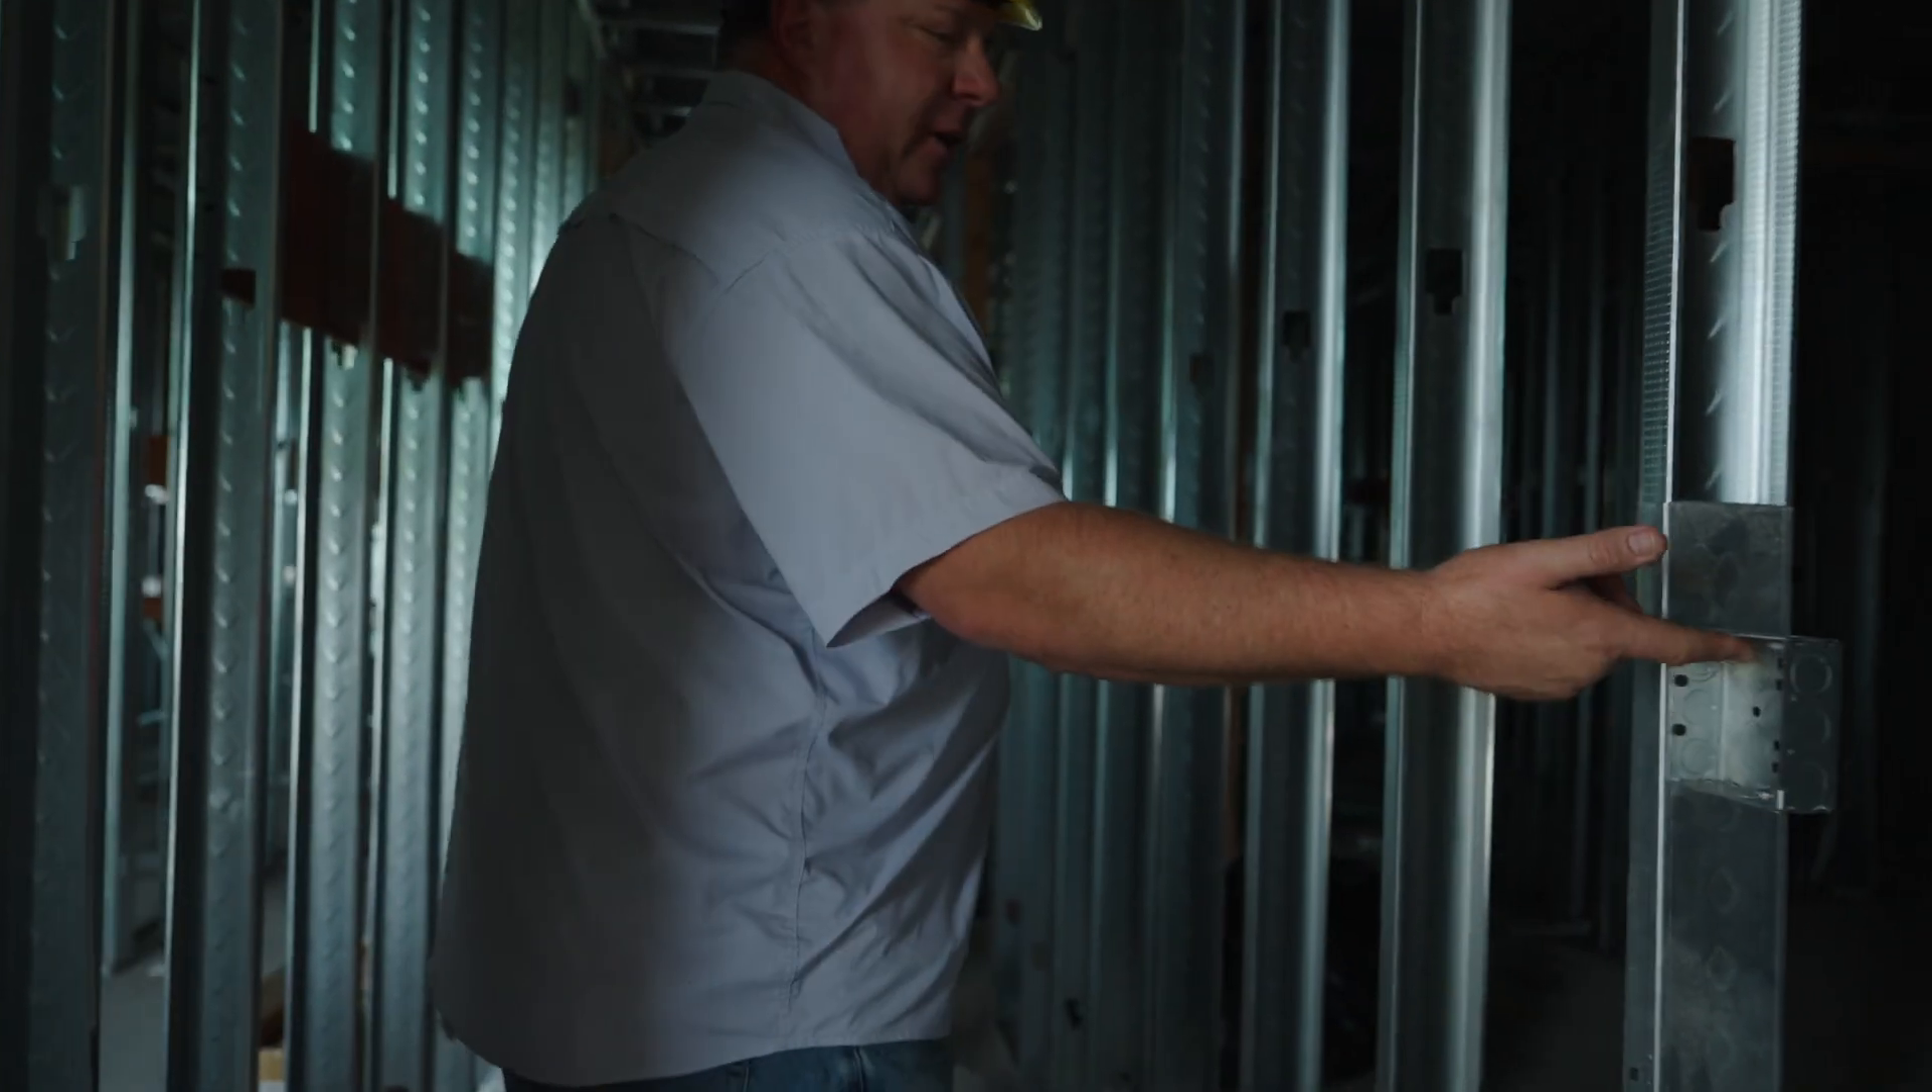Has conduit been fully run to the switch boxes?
No.